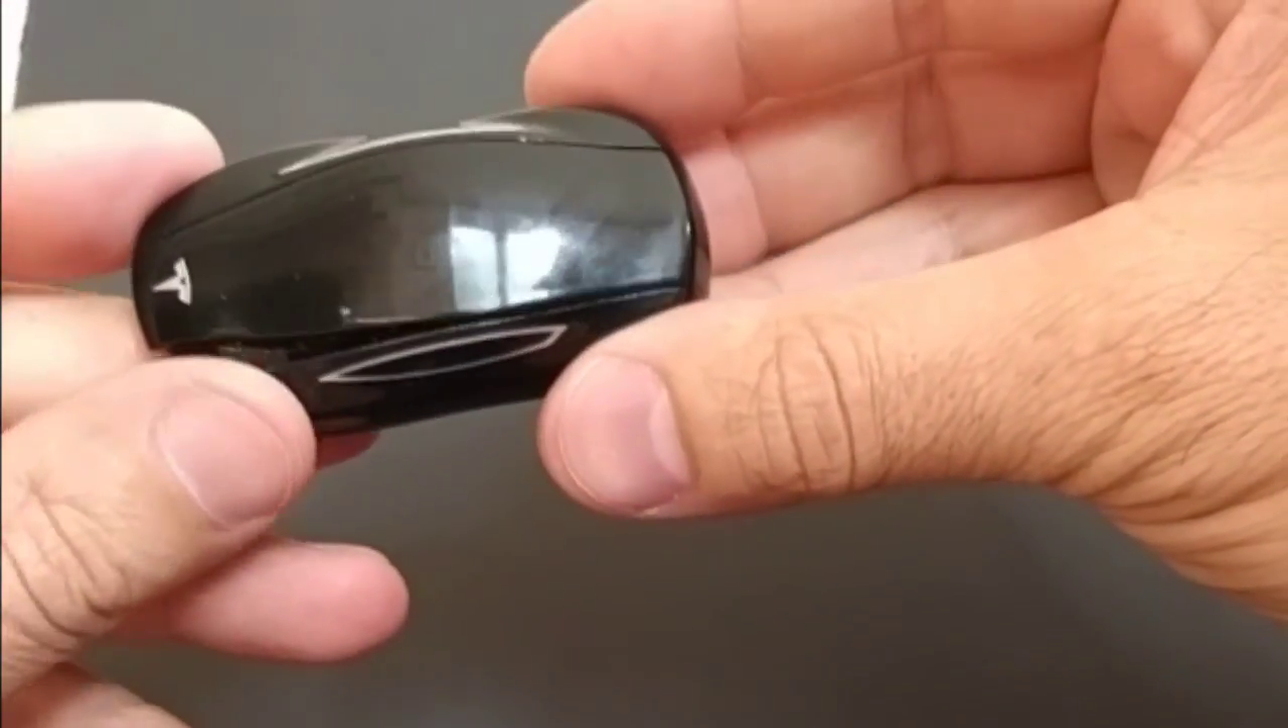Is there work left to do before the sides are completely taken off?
Yes.